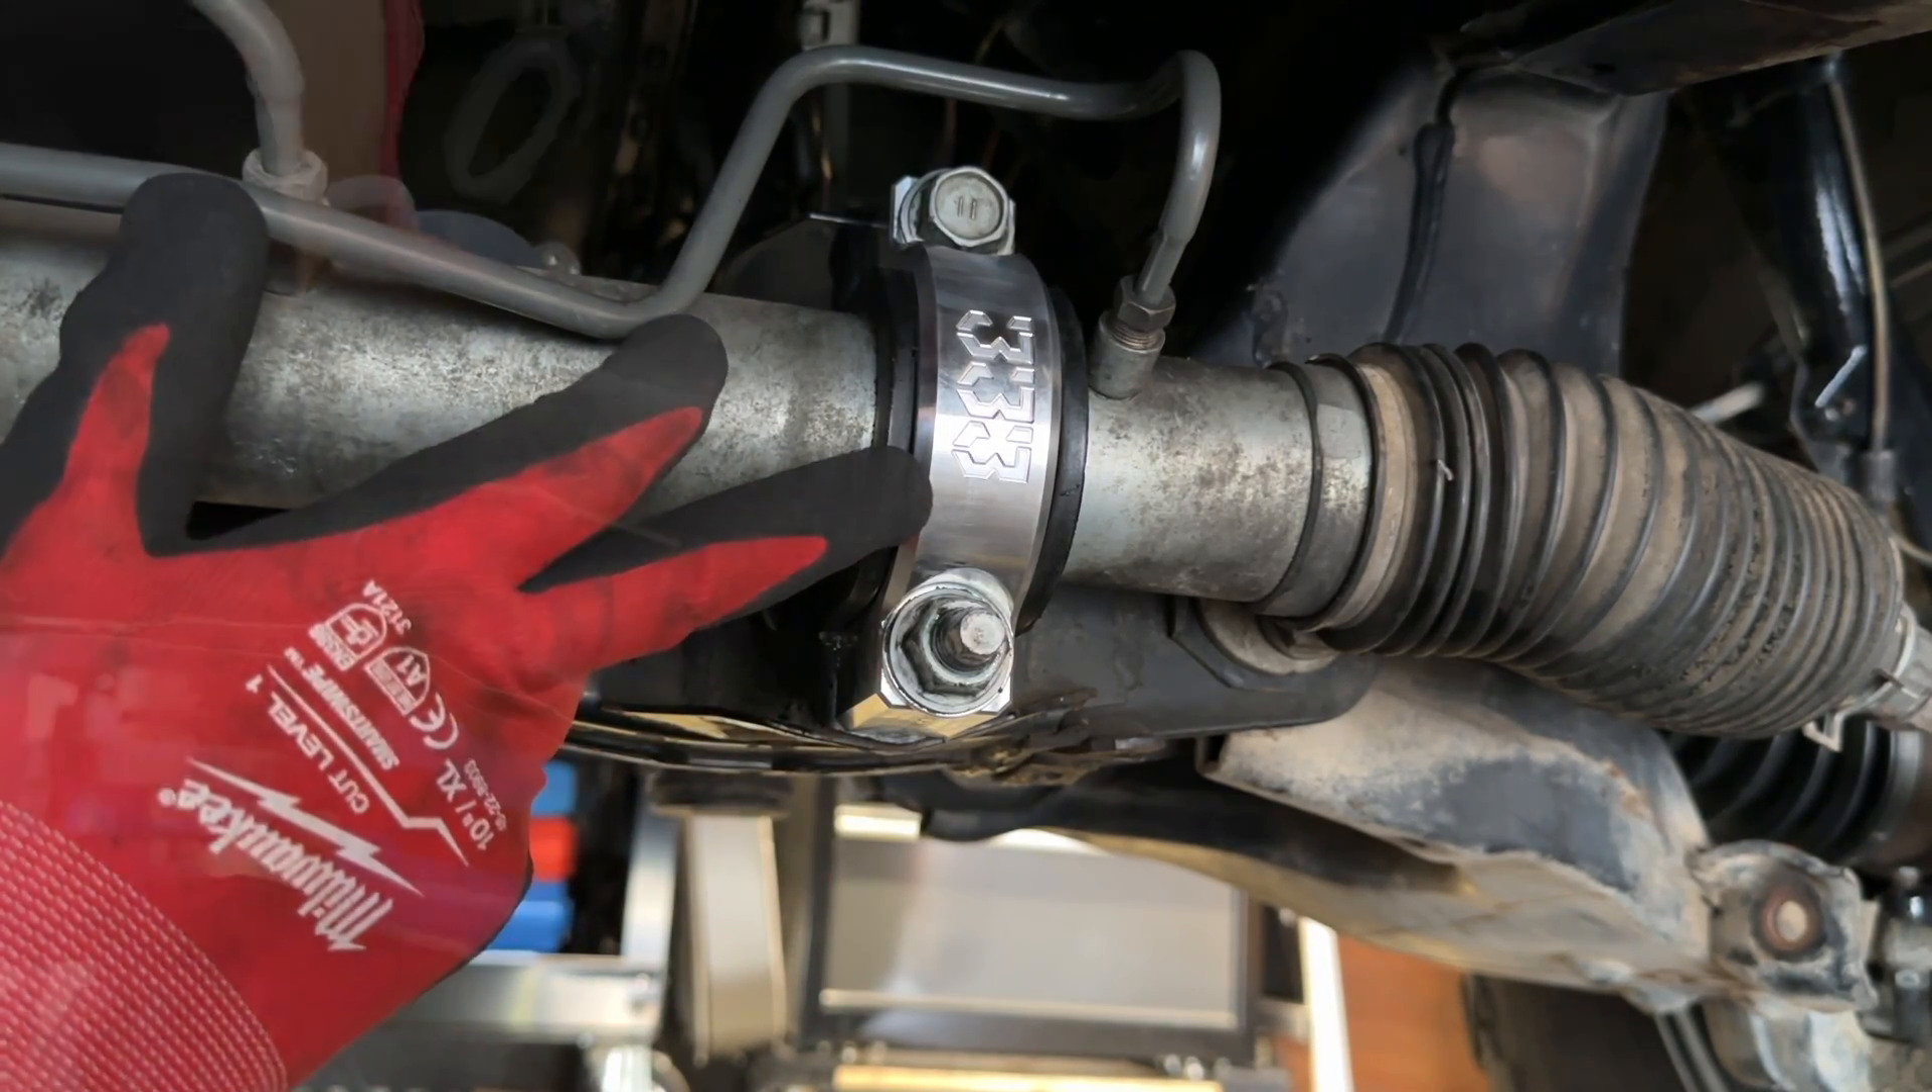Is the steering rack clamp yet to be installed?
No.